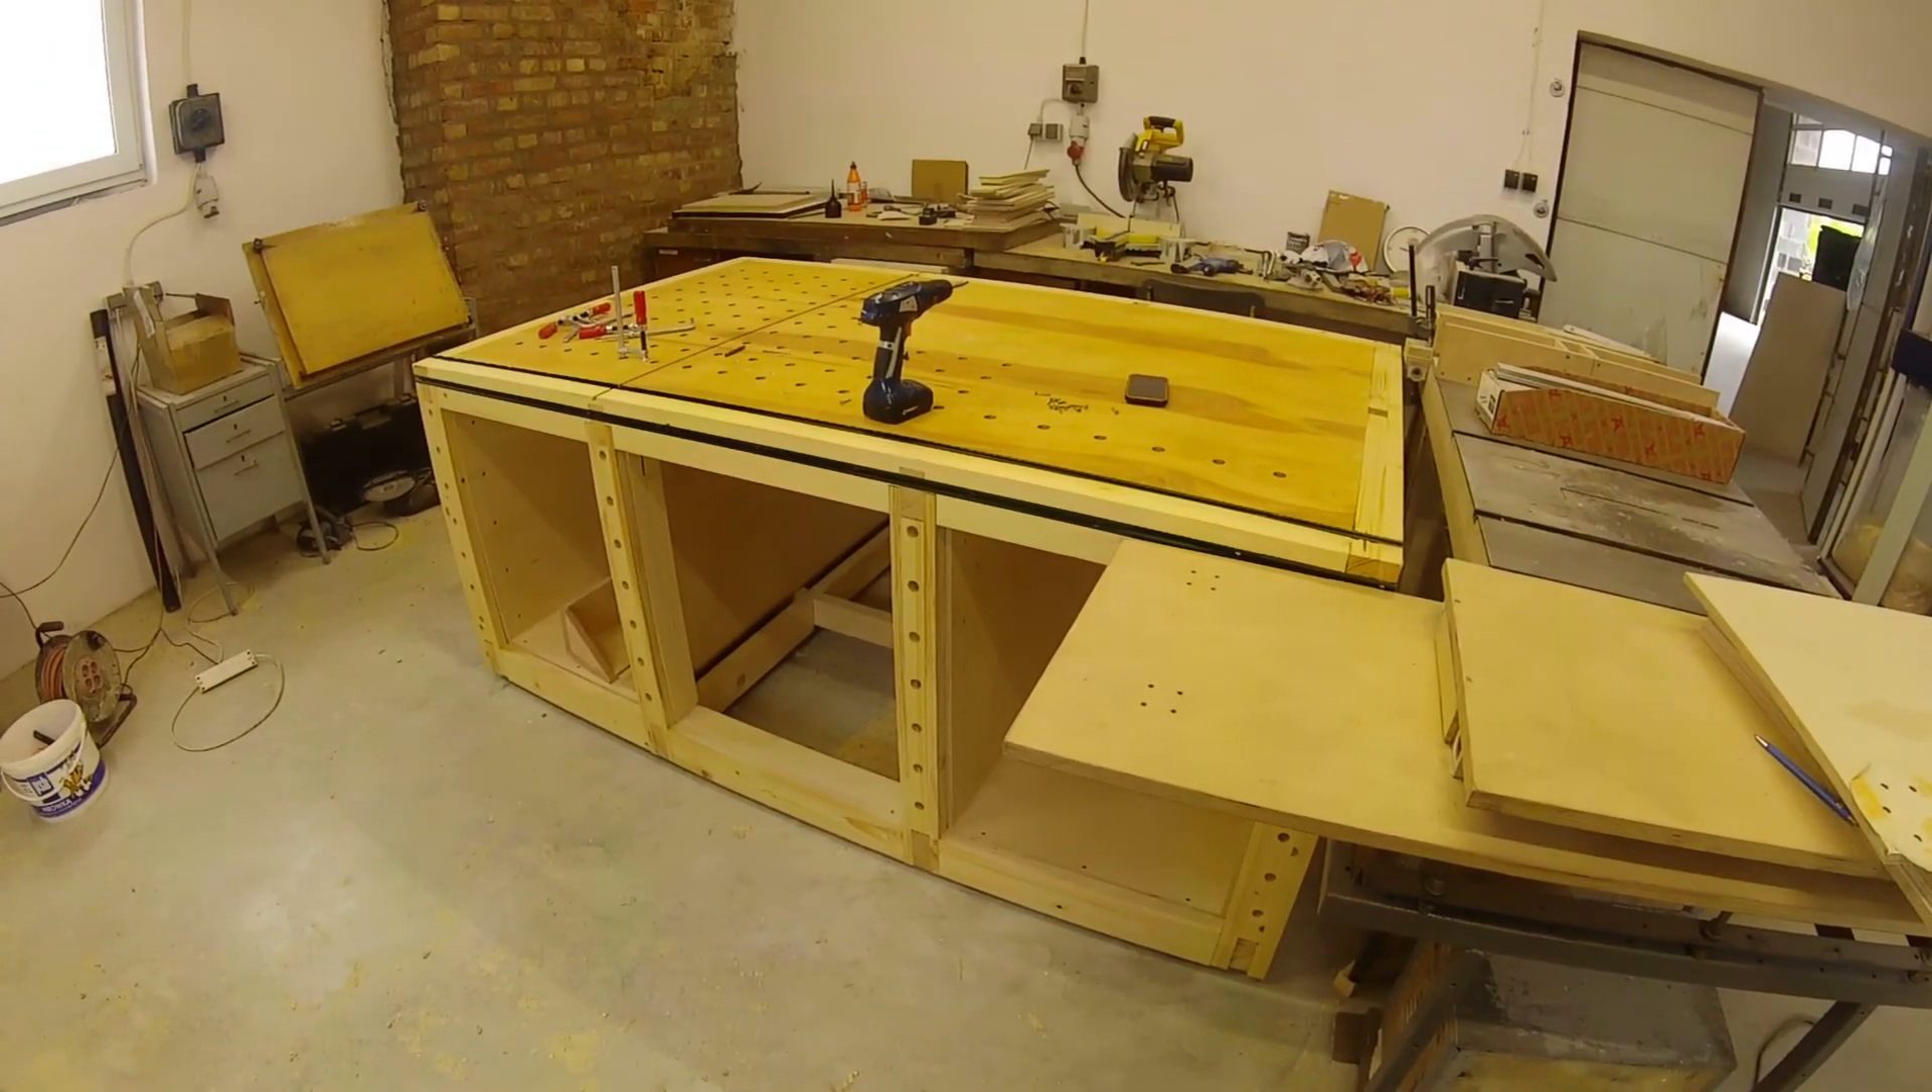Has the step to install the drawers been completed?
No.